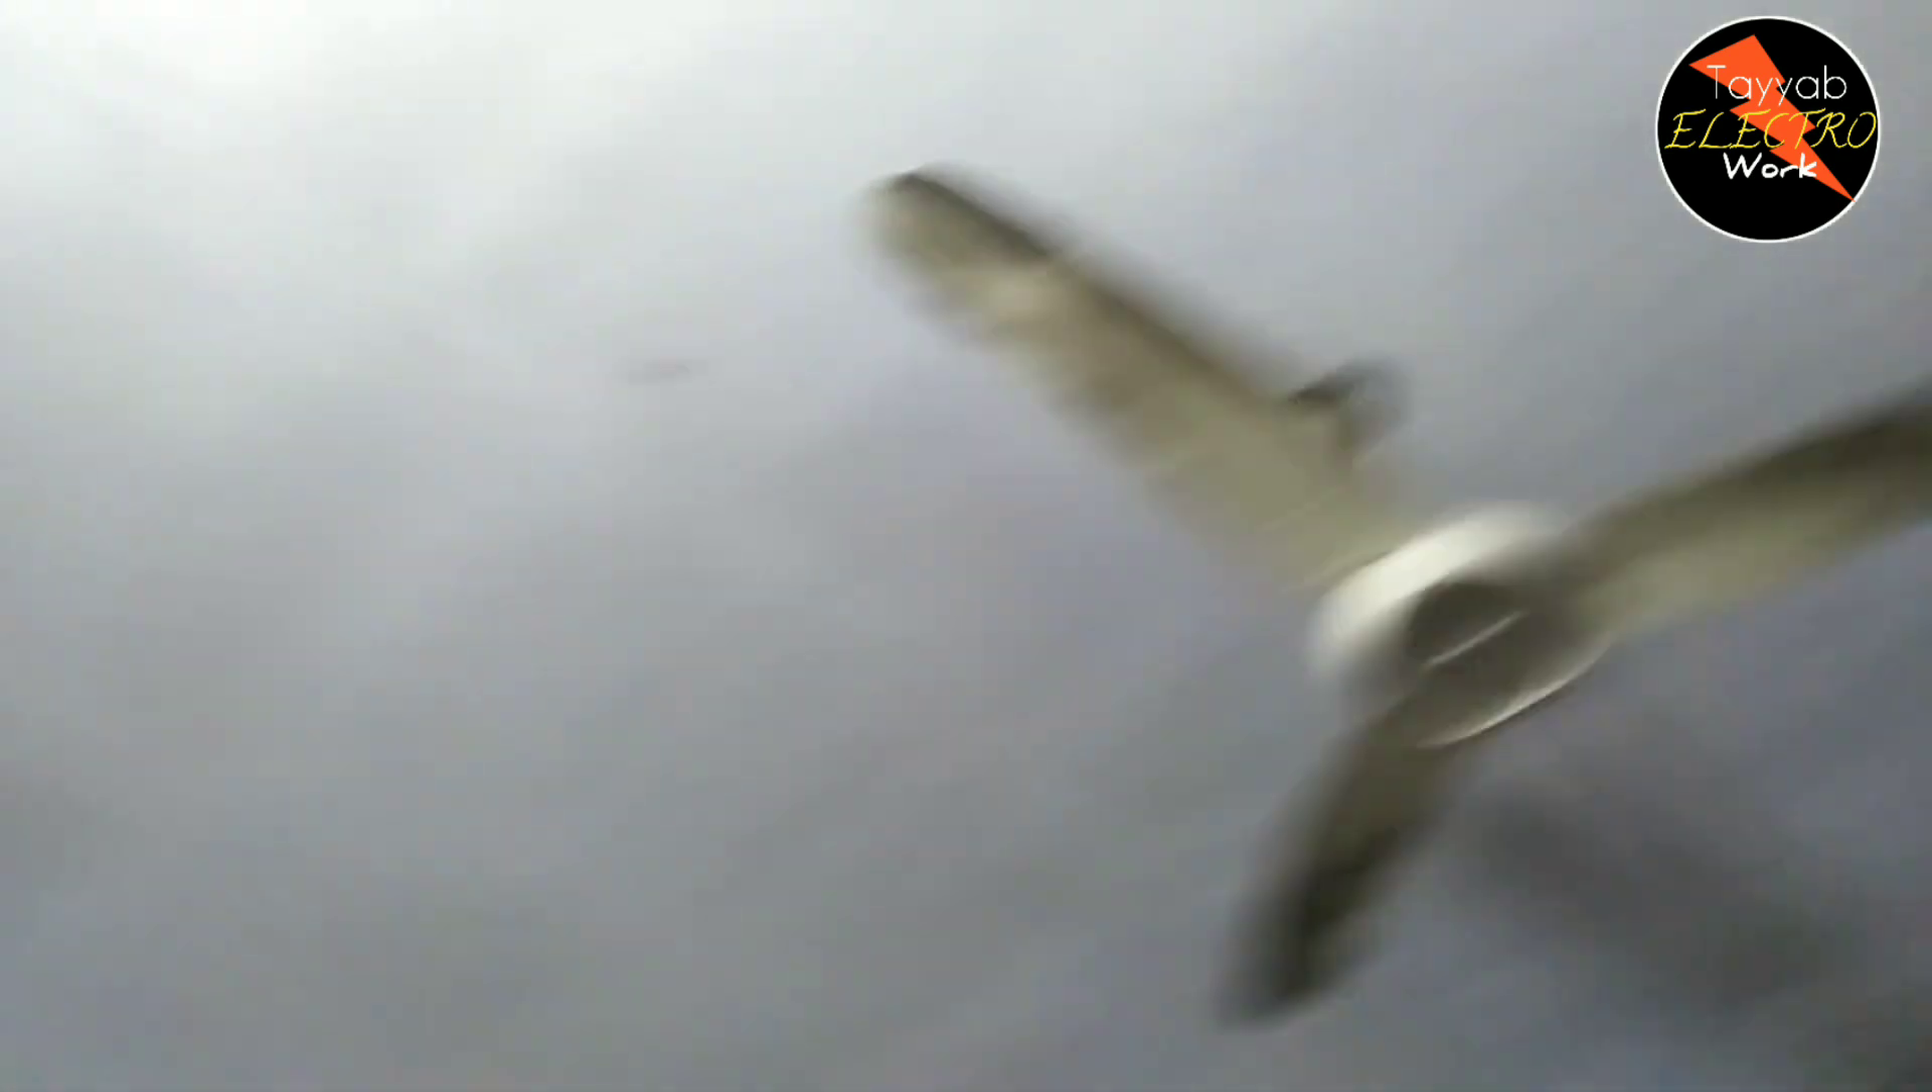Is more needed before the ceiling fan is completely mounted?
No.